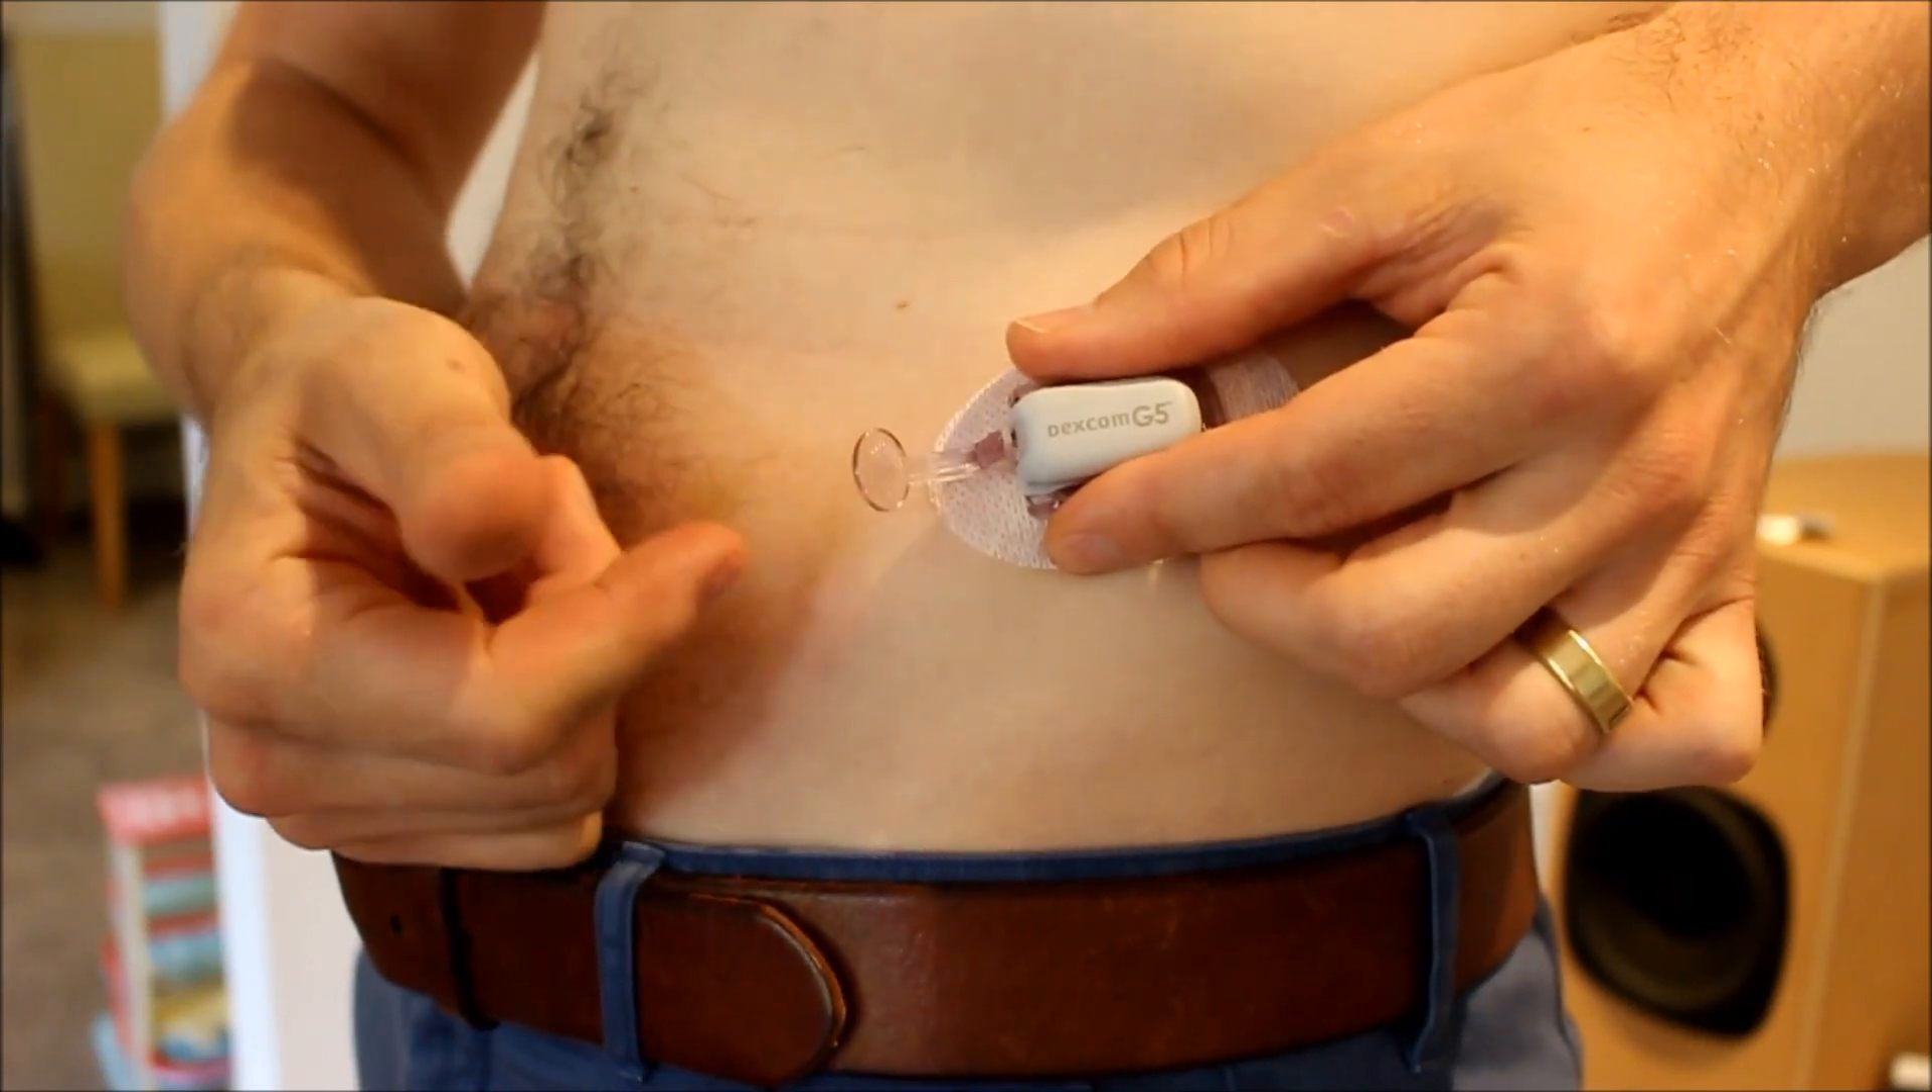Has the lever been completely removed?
No.